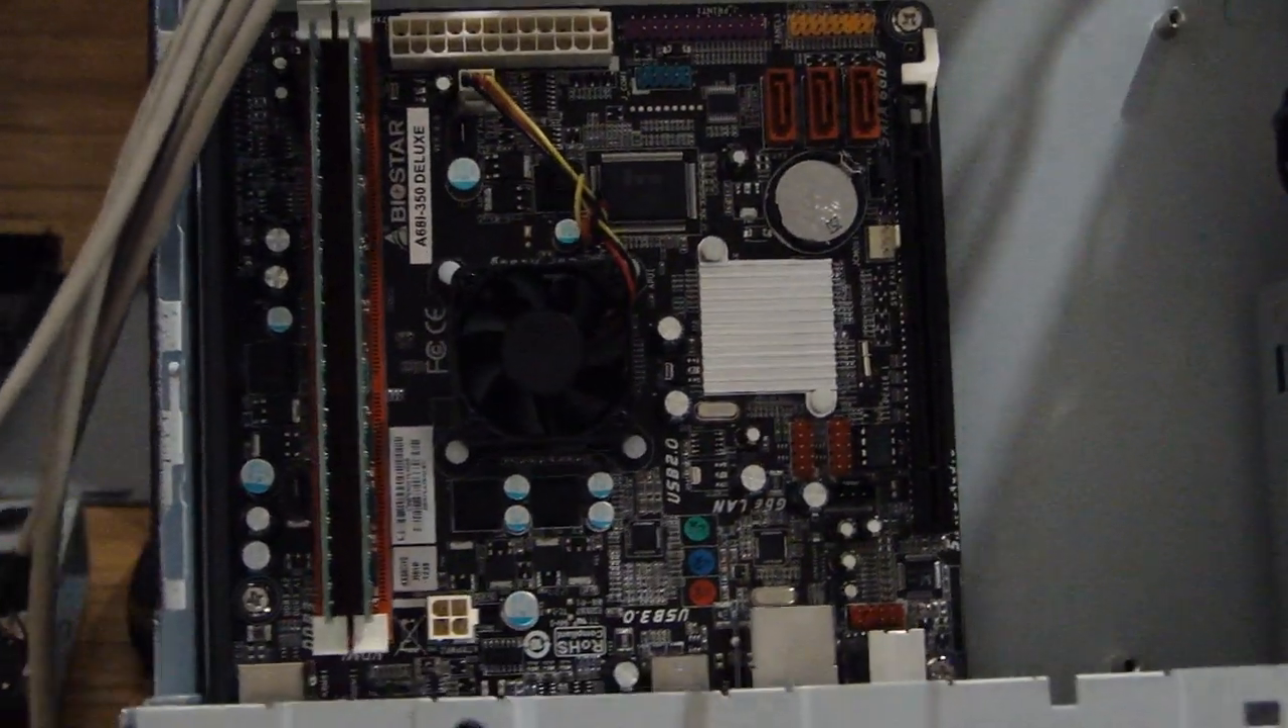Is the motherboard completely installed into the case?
Yes.